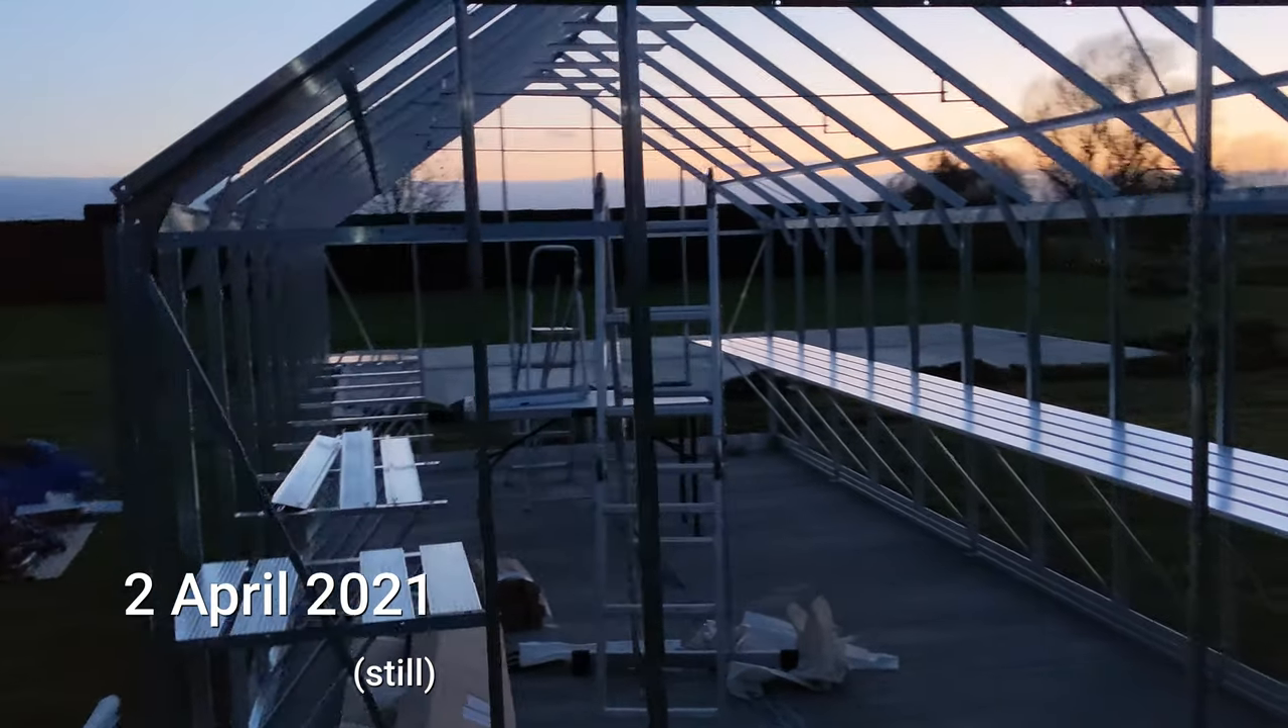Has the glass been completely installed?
No.